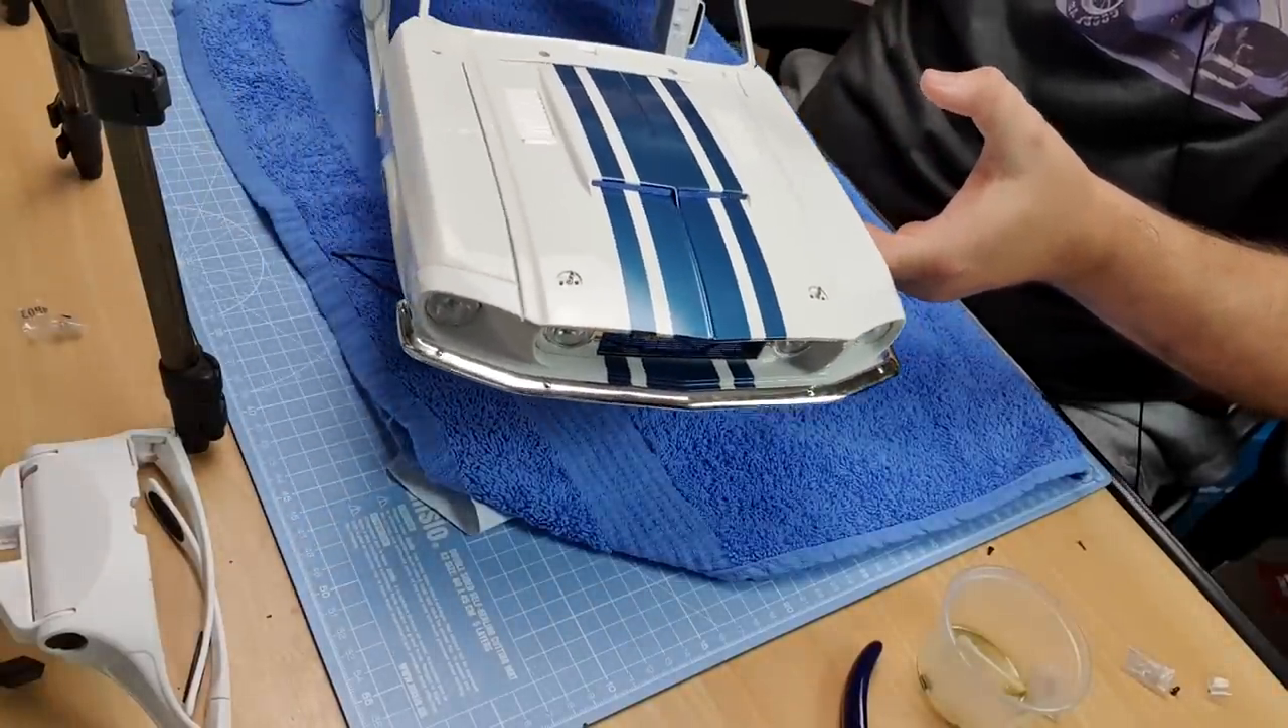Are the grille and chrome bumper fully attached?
Yes.